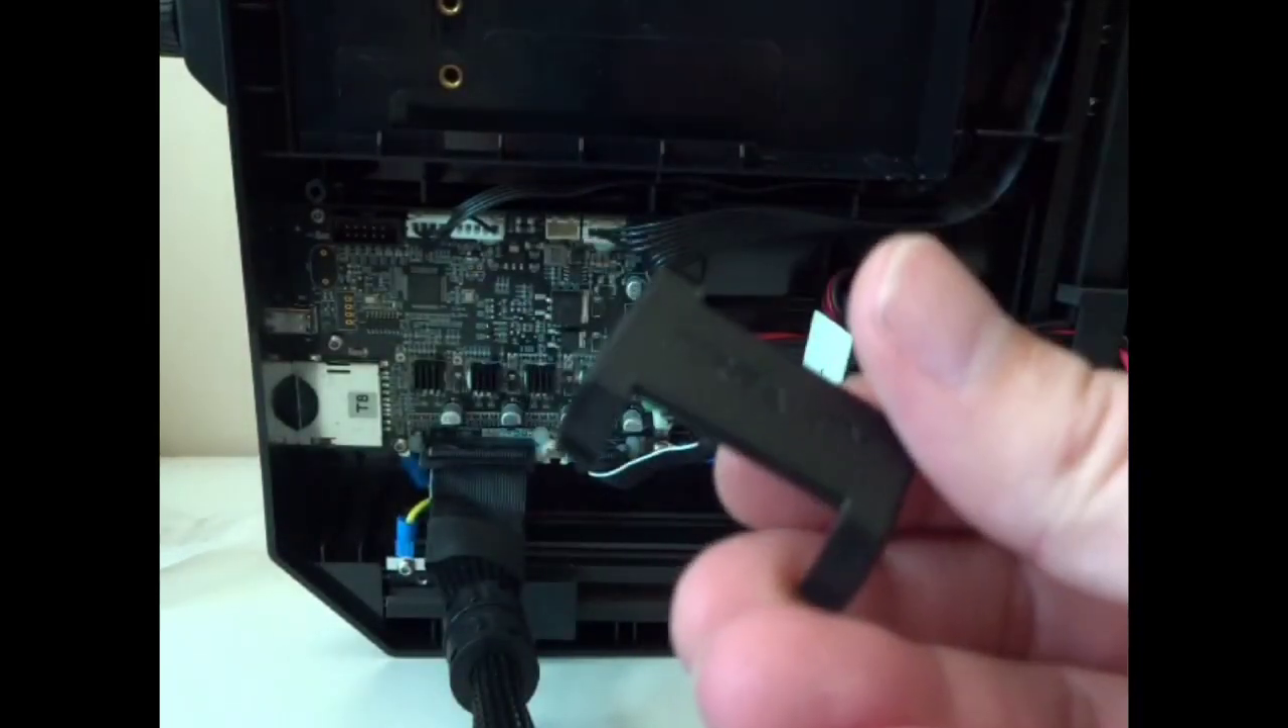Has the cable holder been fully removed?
Yes.